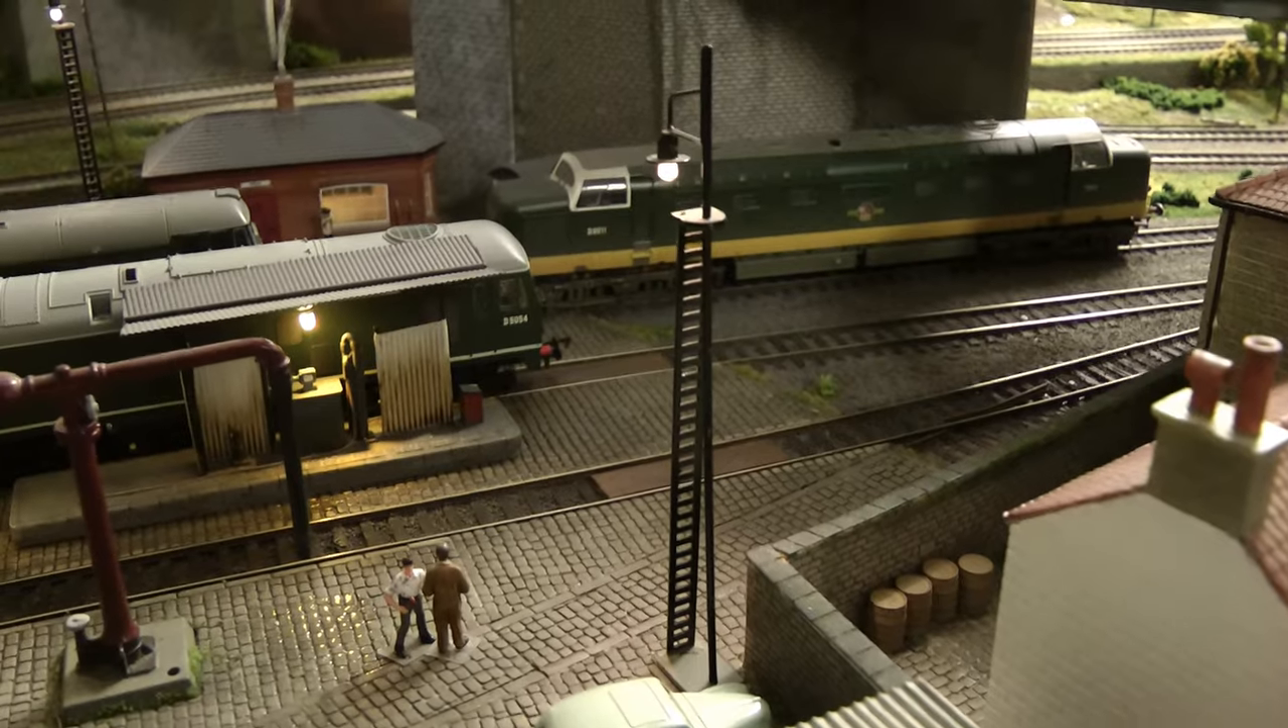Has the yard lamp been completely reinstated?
Yes.